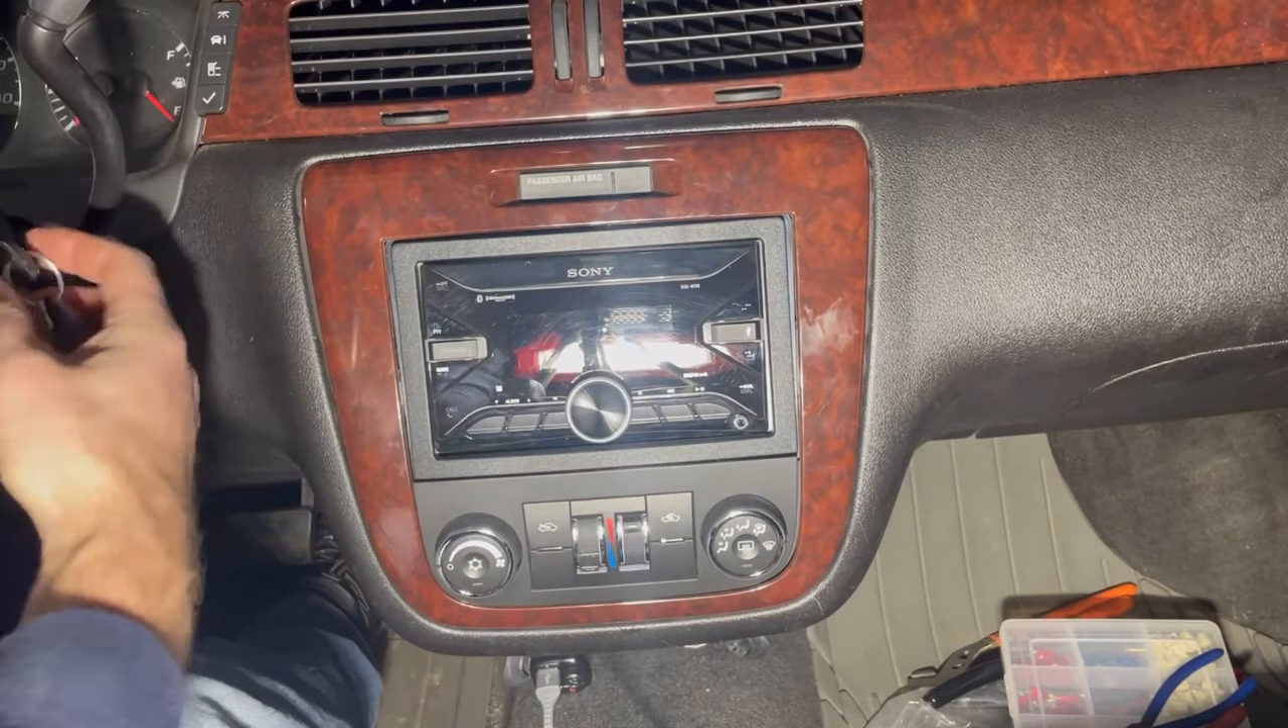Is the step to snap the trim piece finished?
Yes.